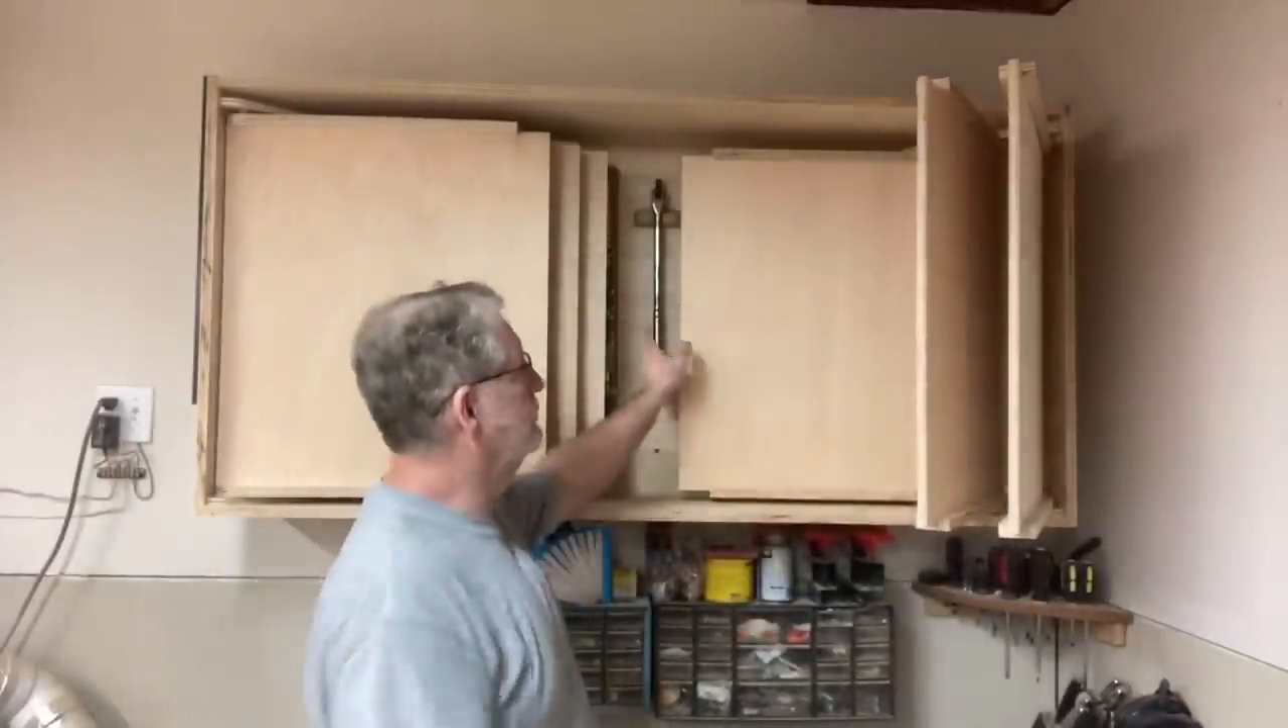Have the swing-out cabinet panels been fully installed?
Yes.